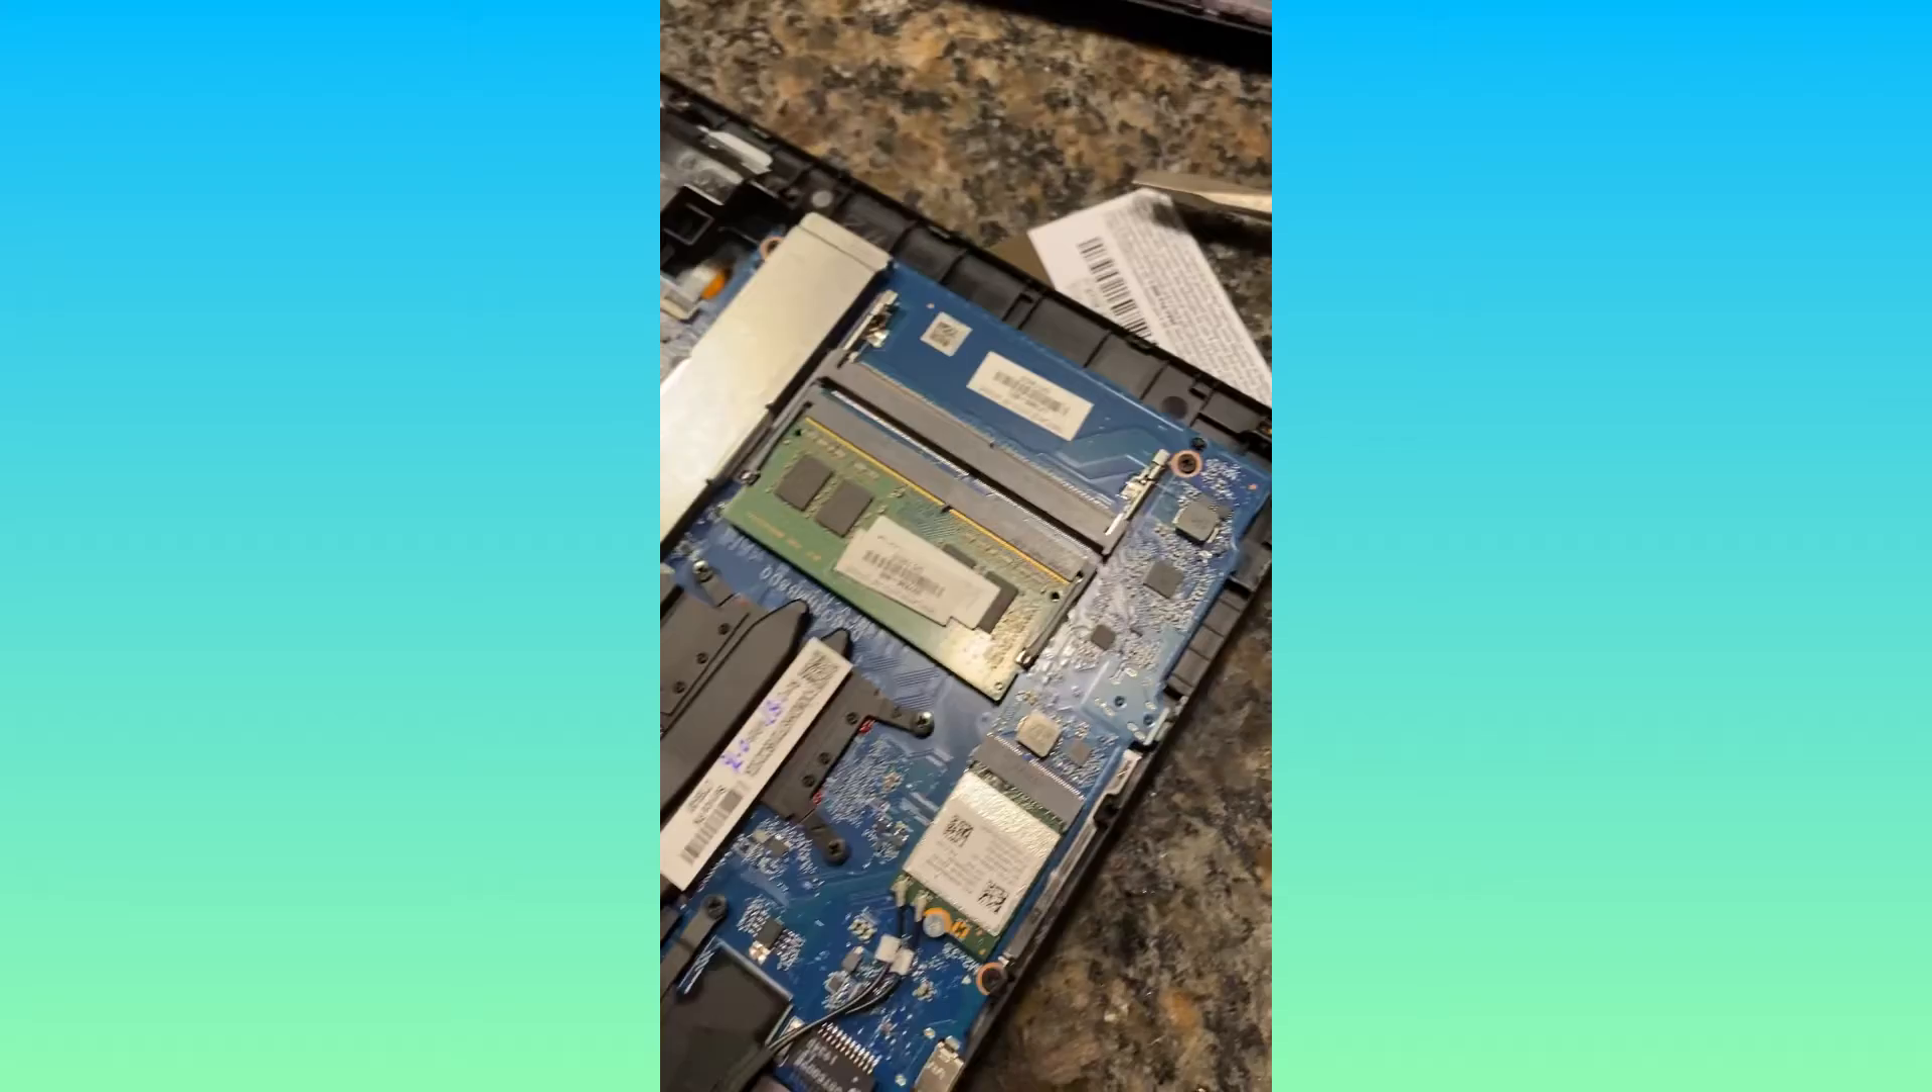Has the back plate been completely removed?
Yes.